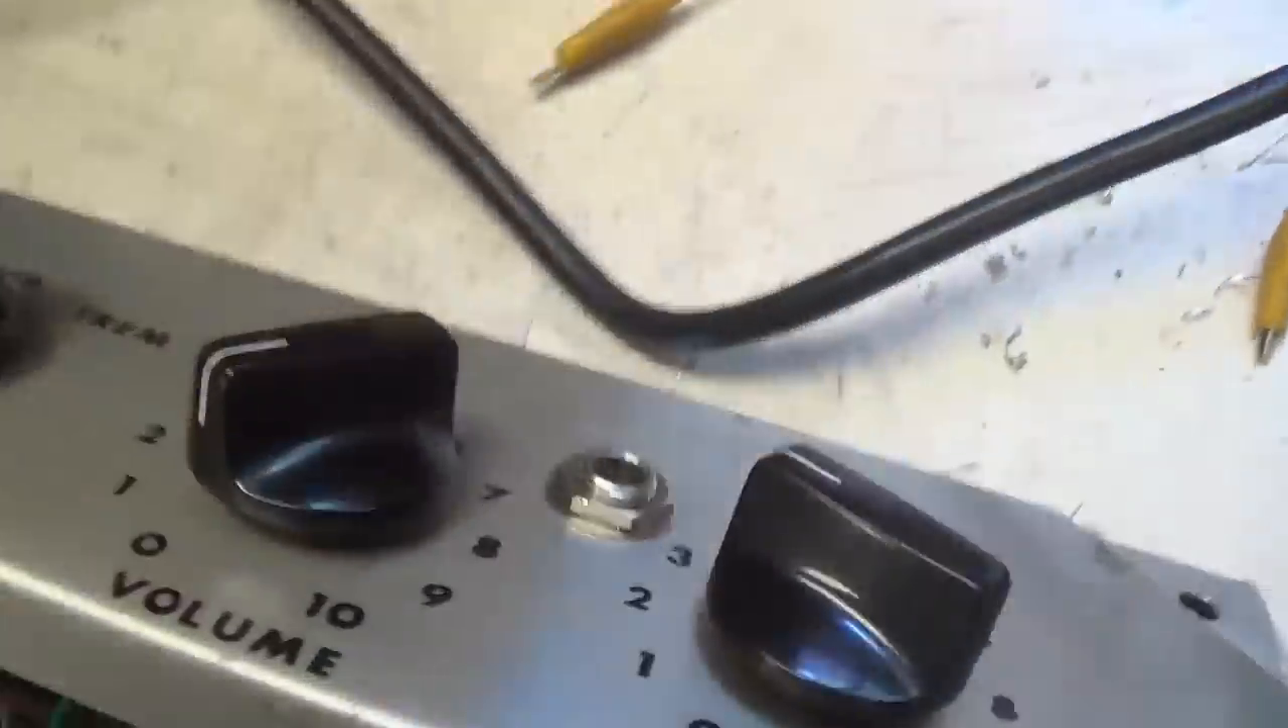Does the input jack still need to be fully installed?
No.